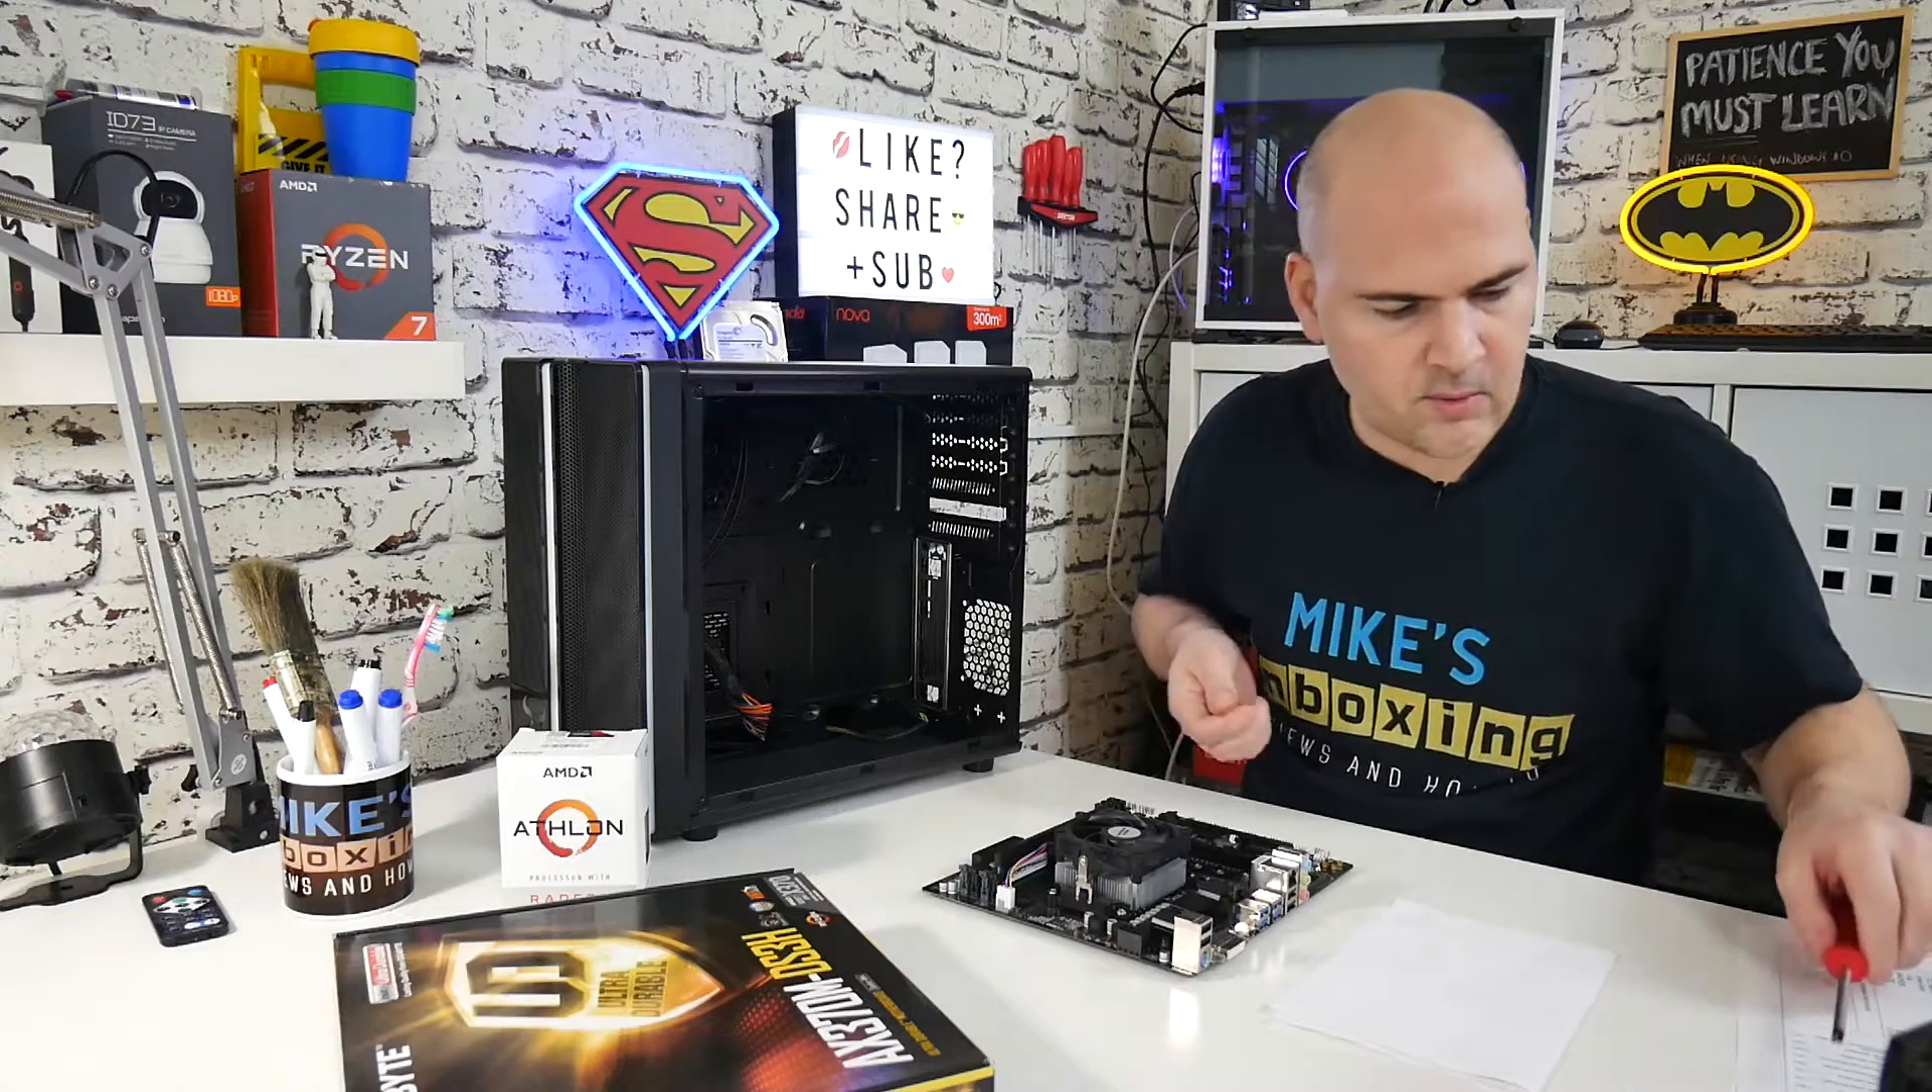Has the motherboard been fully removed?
Yes.